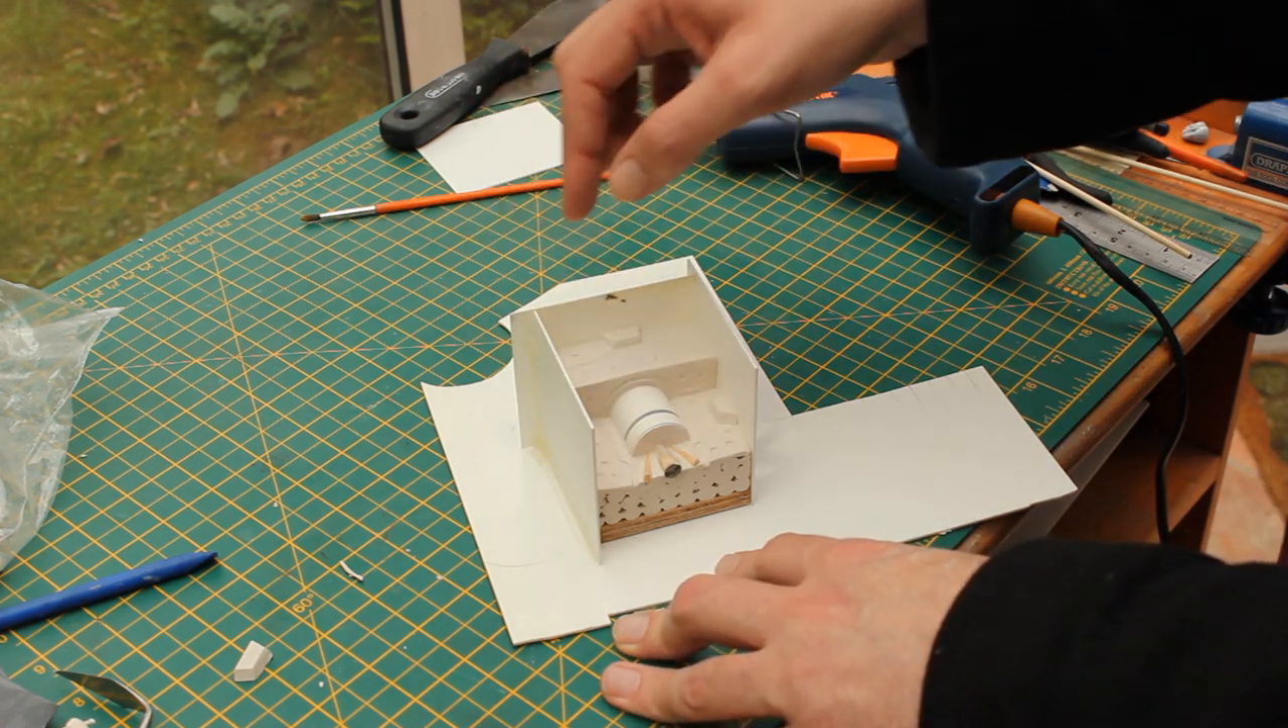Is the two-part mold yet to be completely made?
Yes.